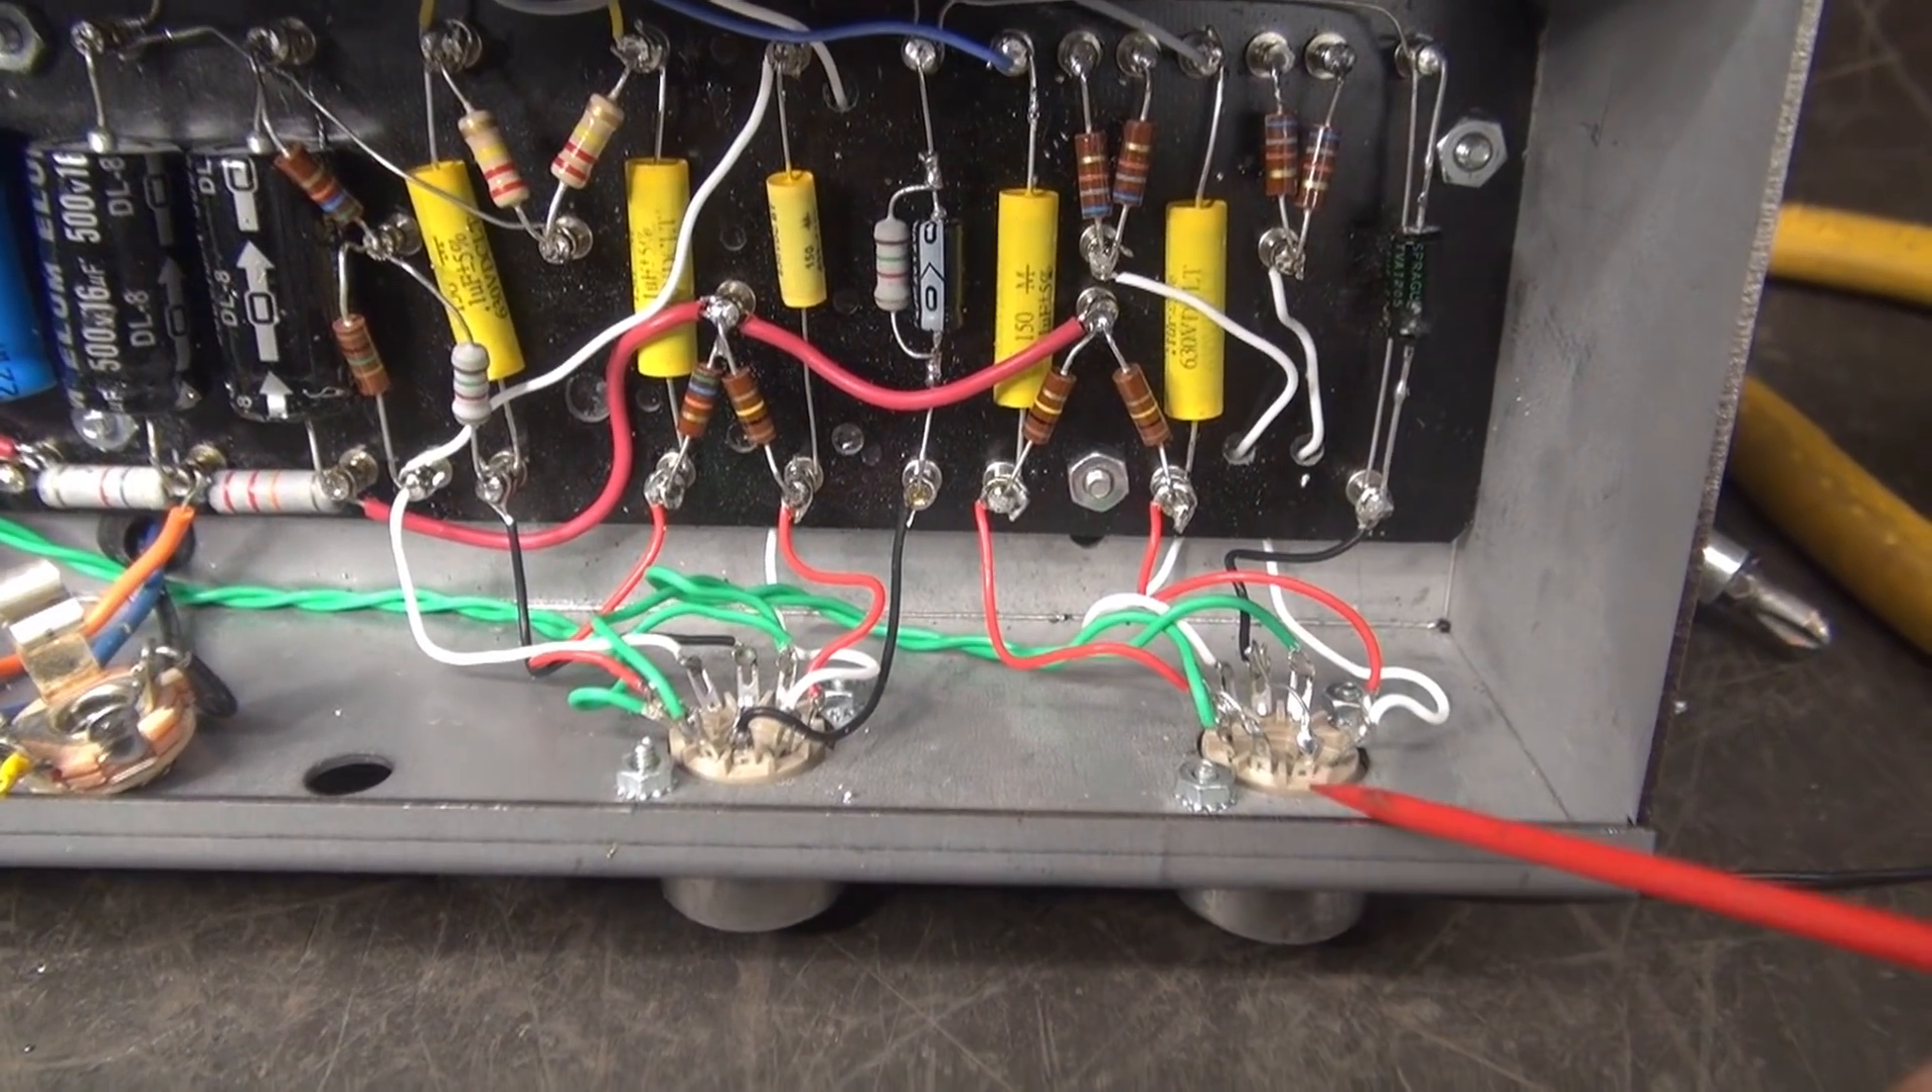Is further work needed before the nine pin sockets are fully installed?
No.